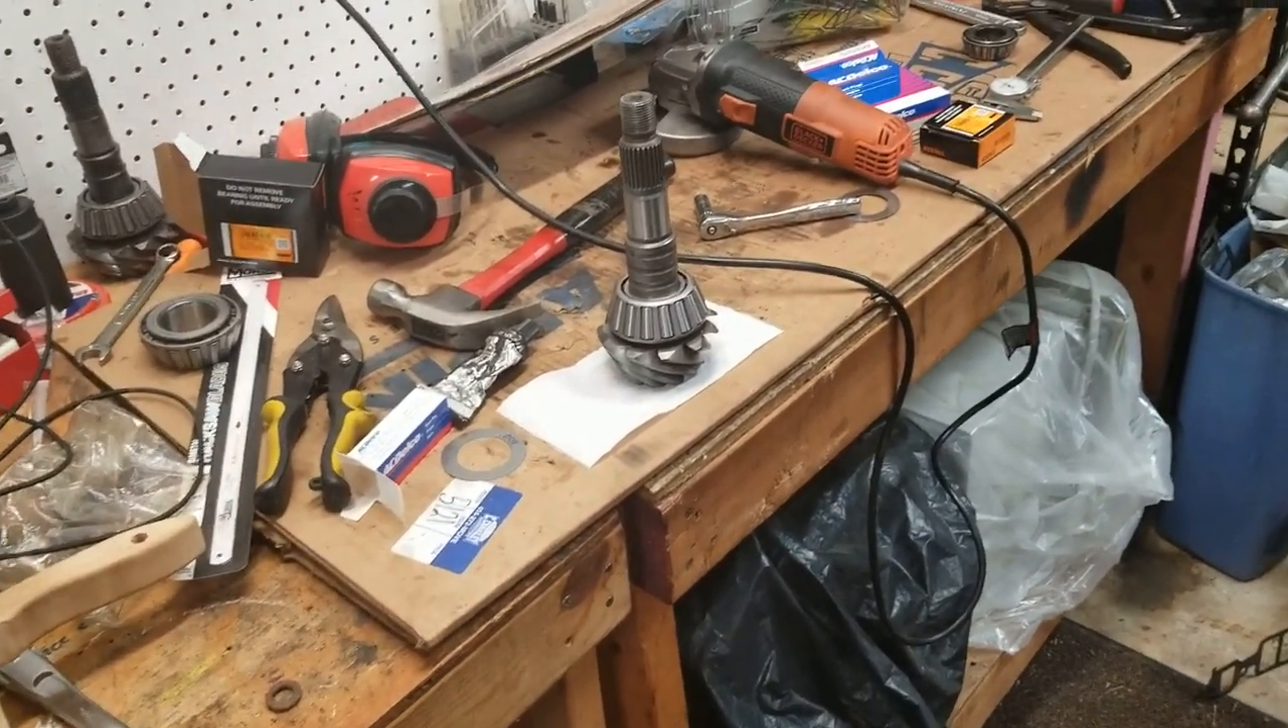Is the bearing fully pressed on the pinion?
Yes.